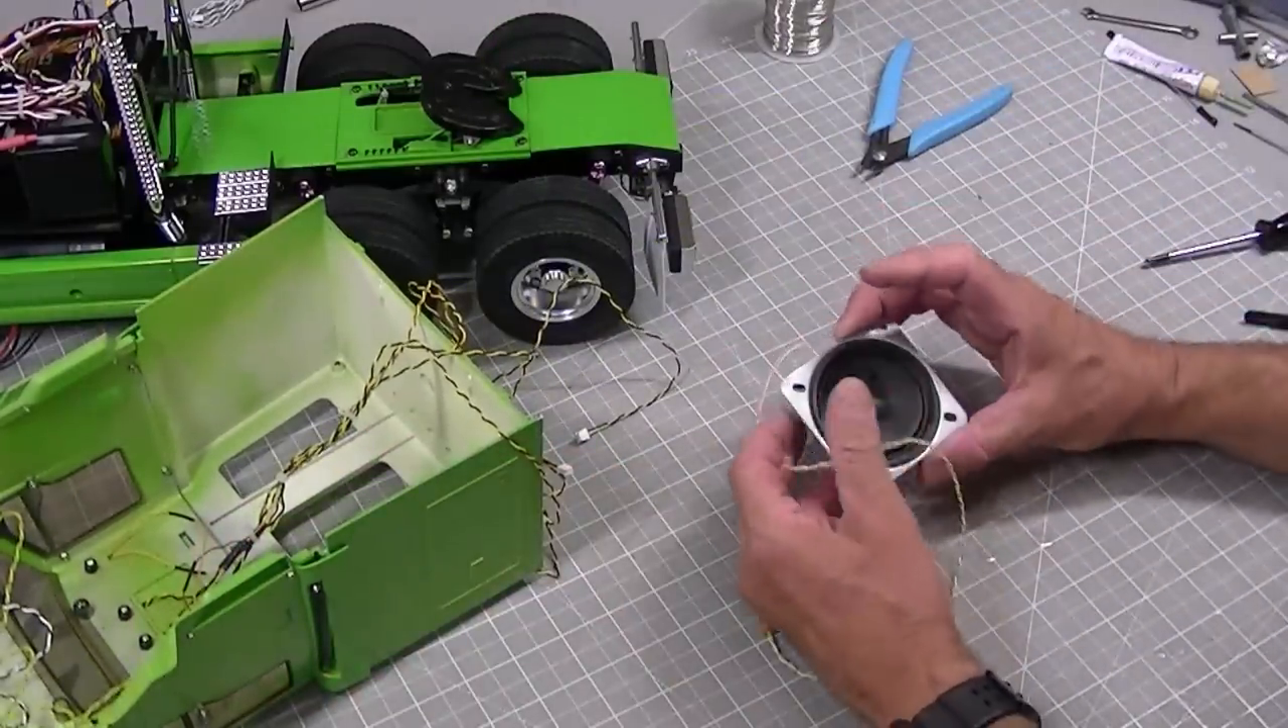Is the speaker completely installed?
No.